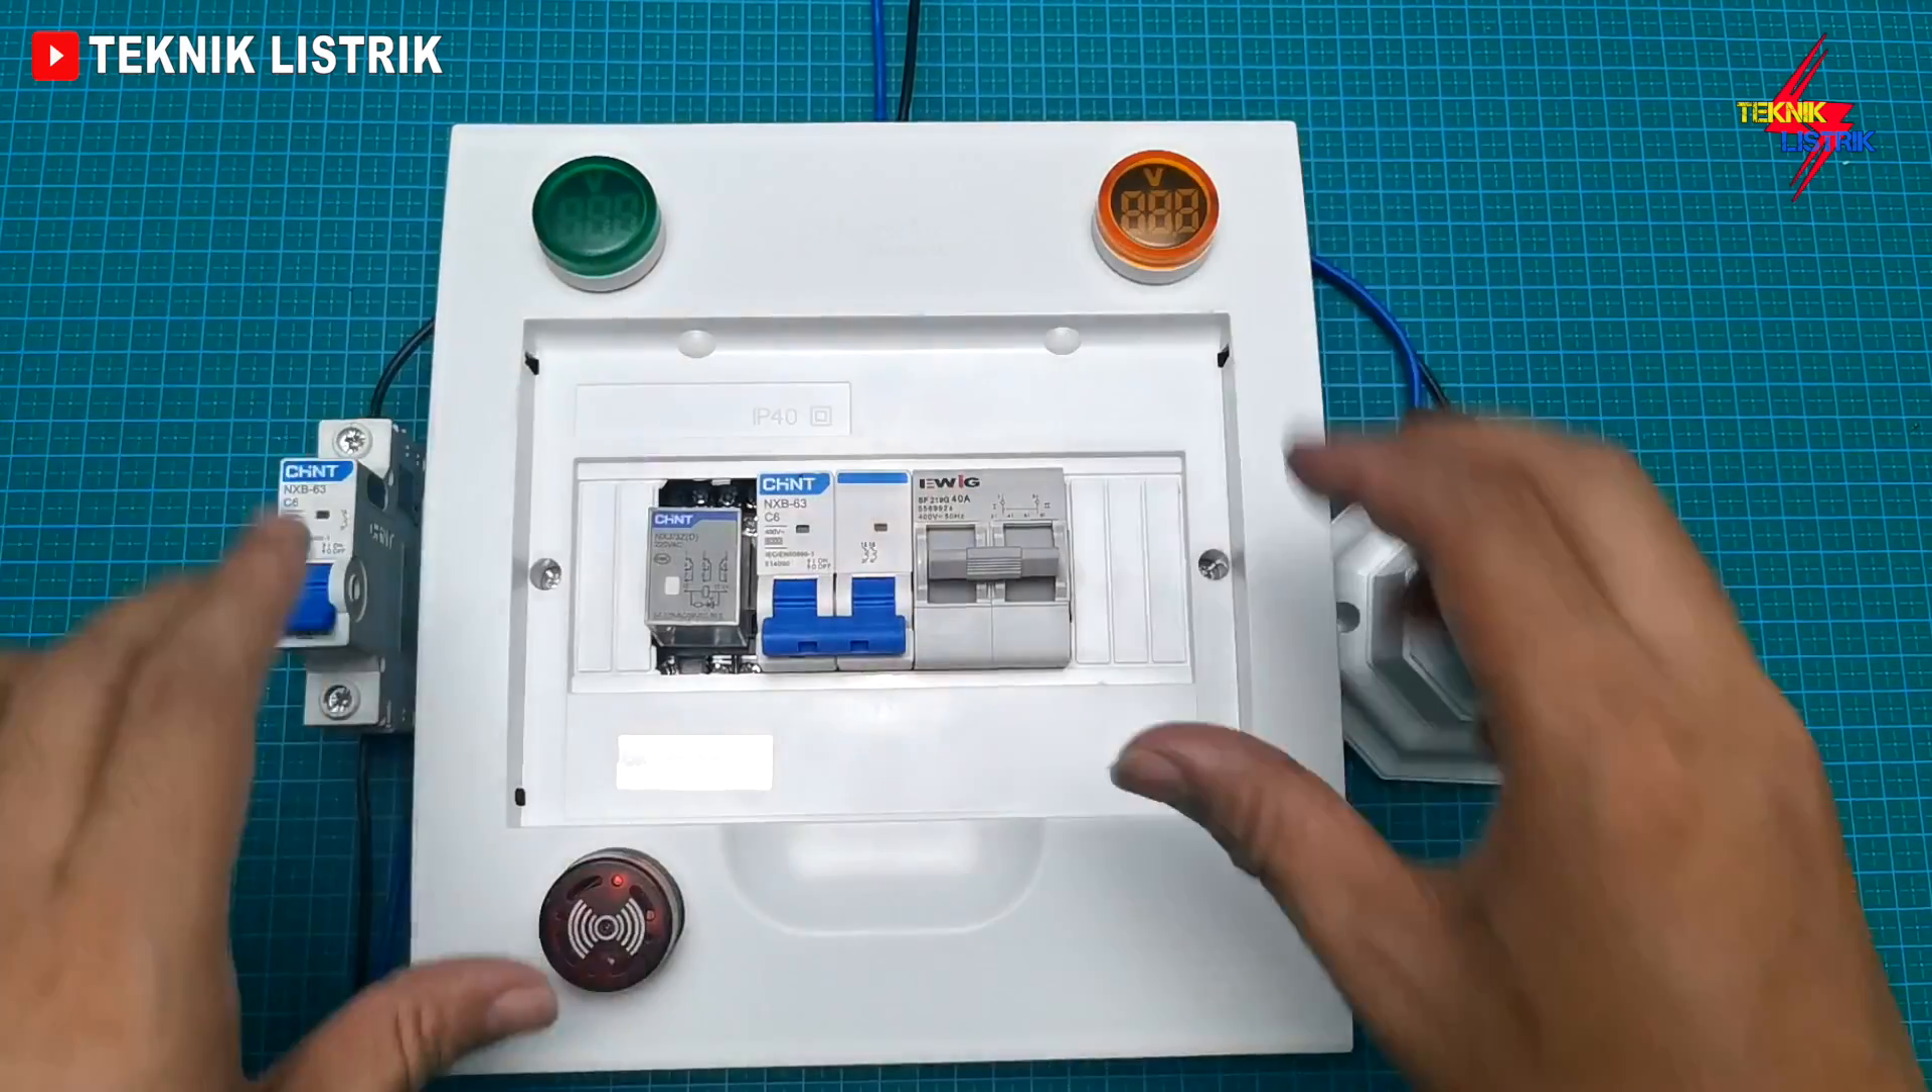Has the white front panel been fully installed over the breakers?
Yes.